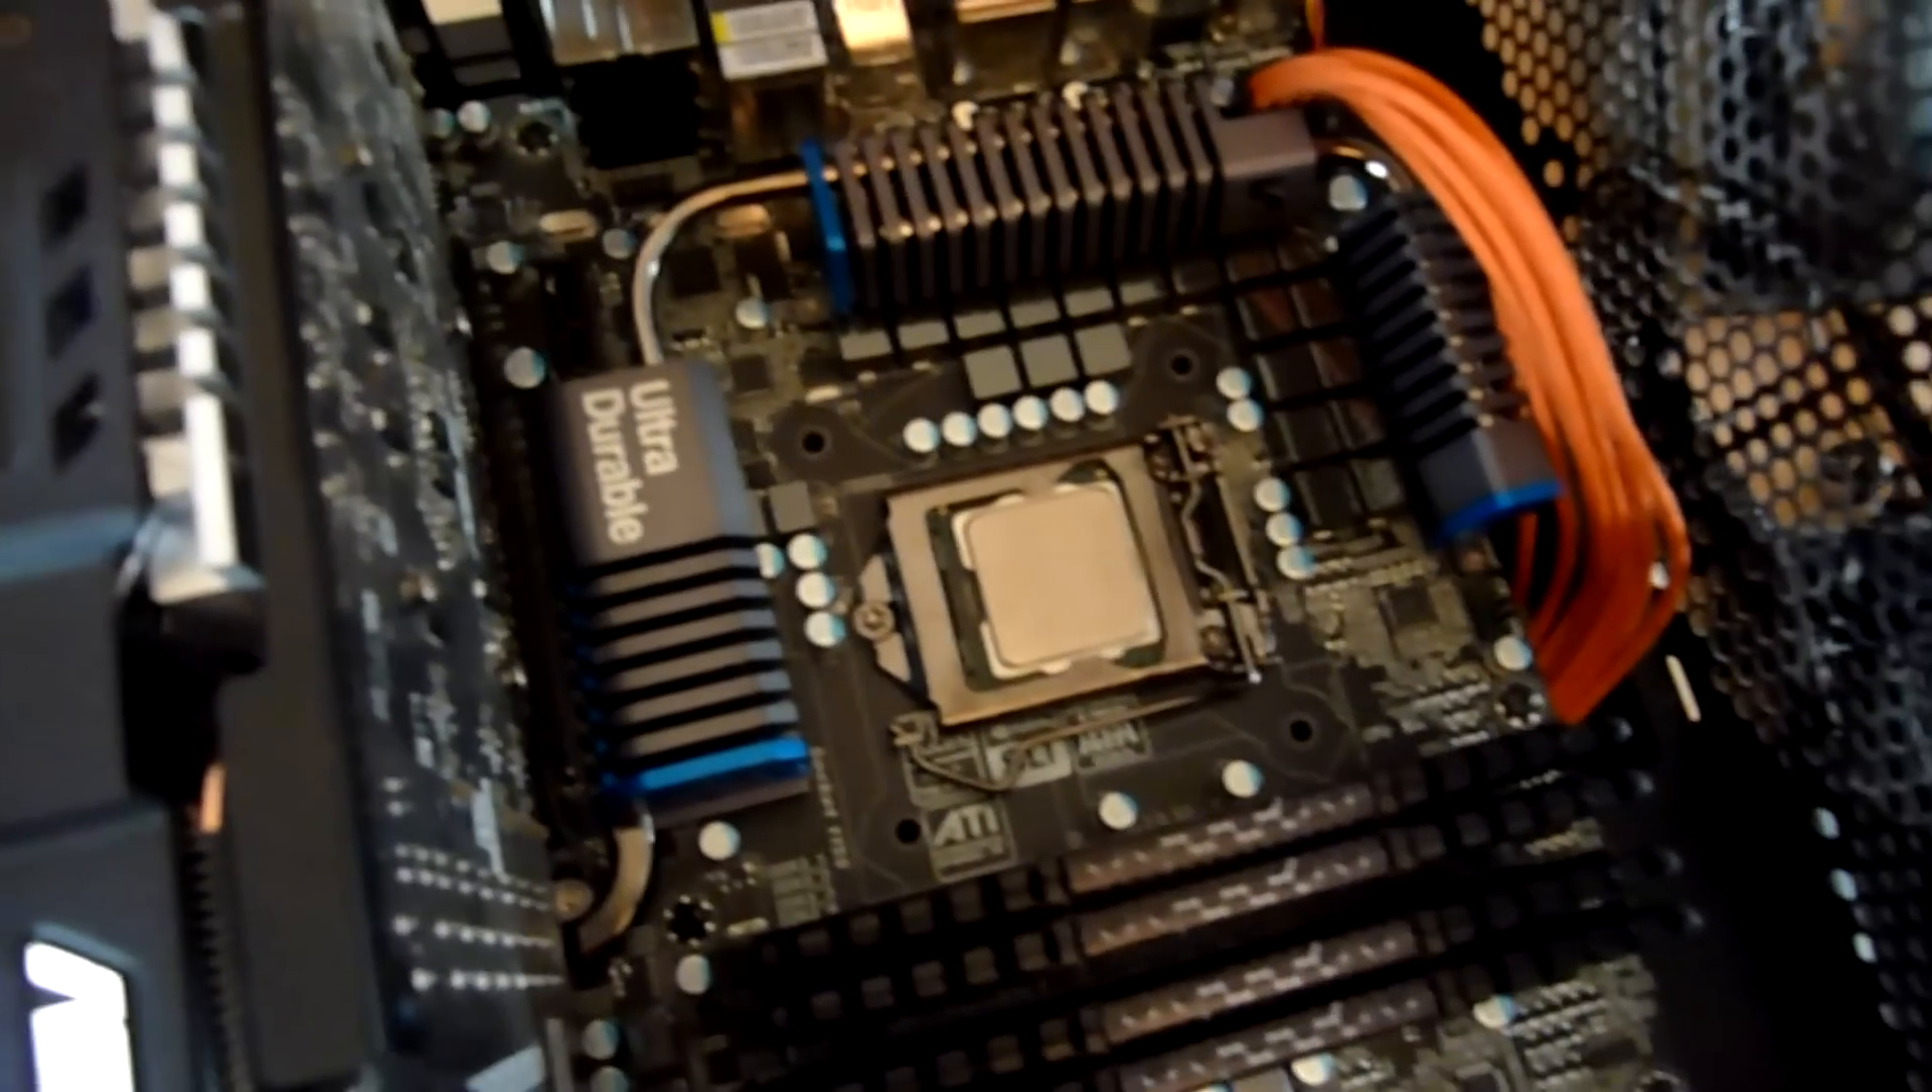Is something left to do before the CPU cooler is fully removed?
No.